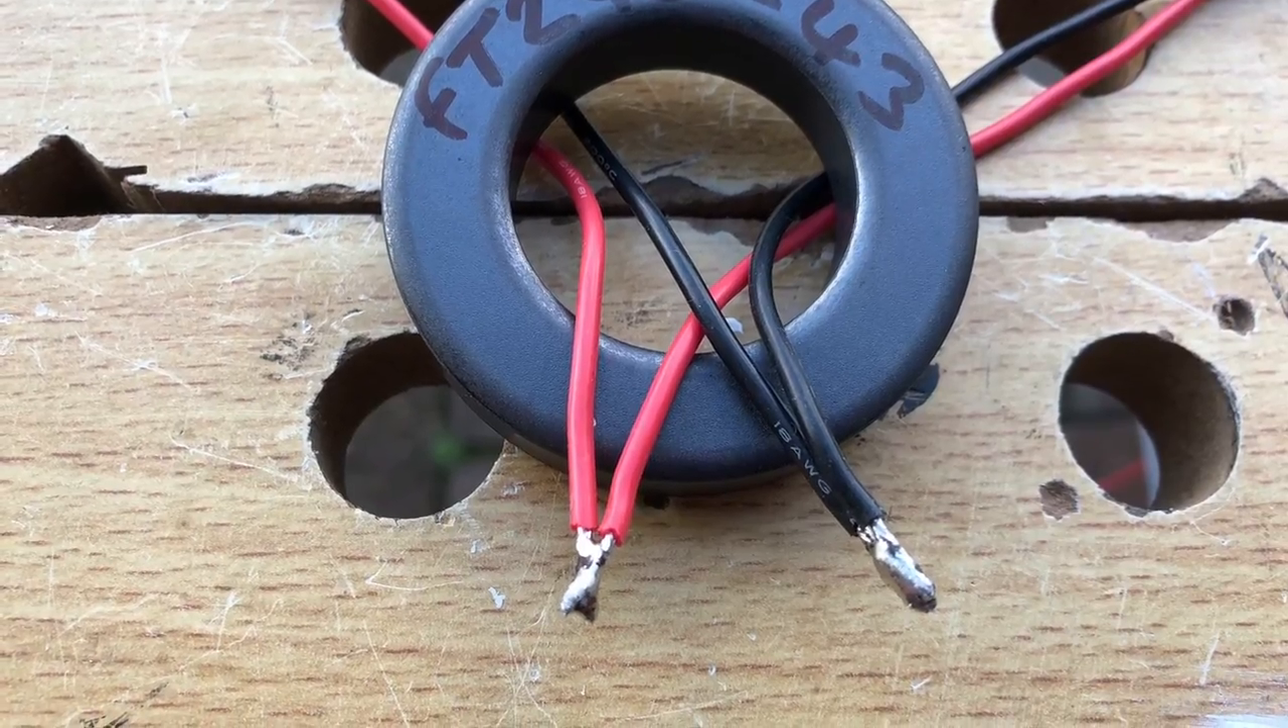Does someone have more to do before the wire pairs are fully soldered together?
No.